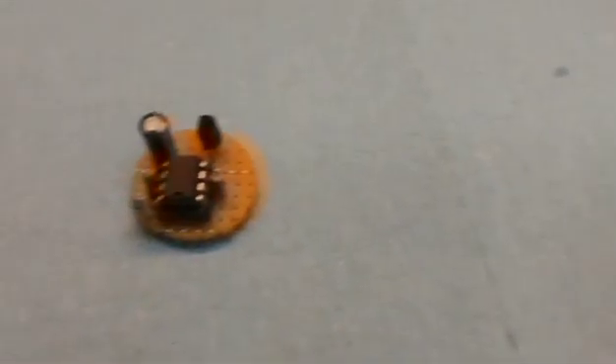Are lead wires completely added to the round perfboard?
No.